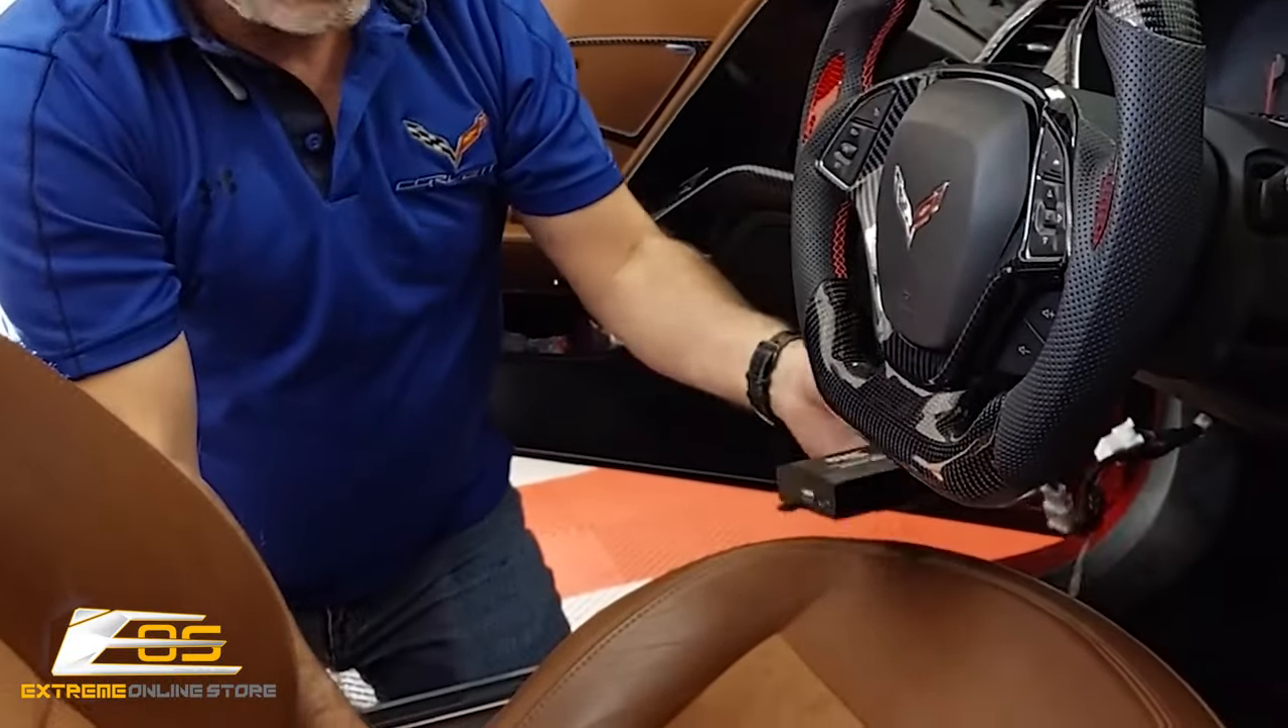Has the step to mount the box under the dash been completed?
No.